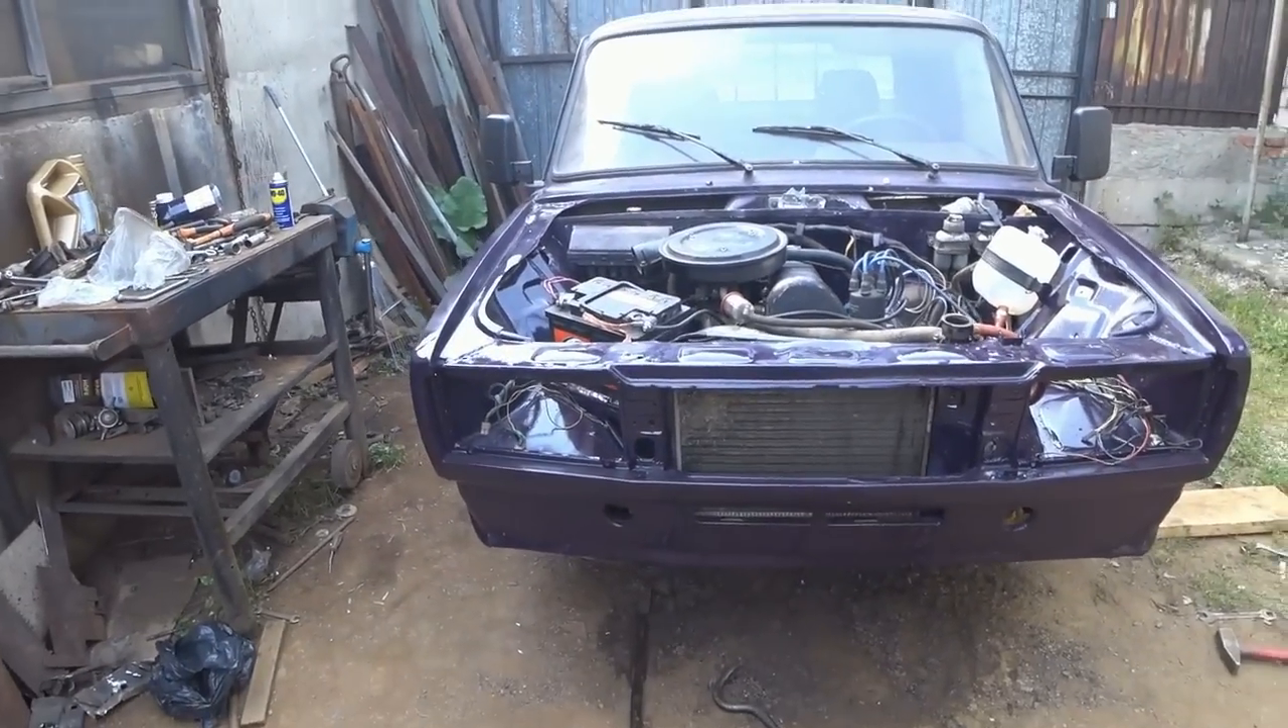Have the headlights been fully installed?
No.